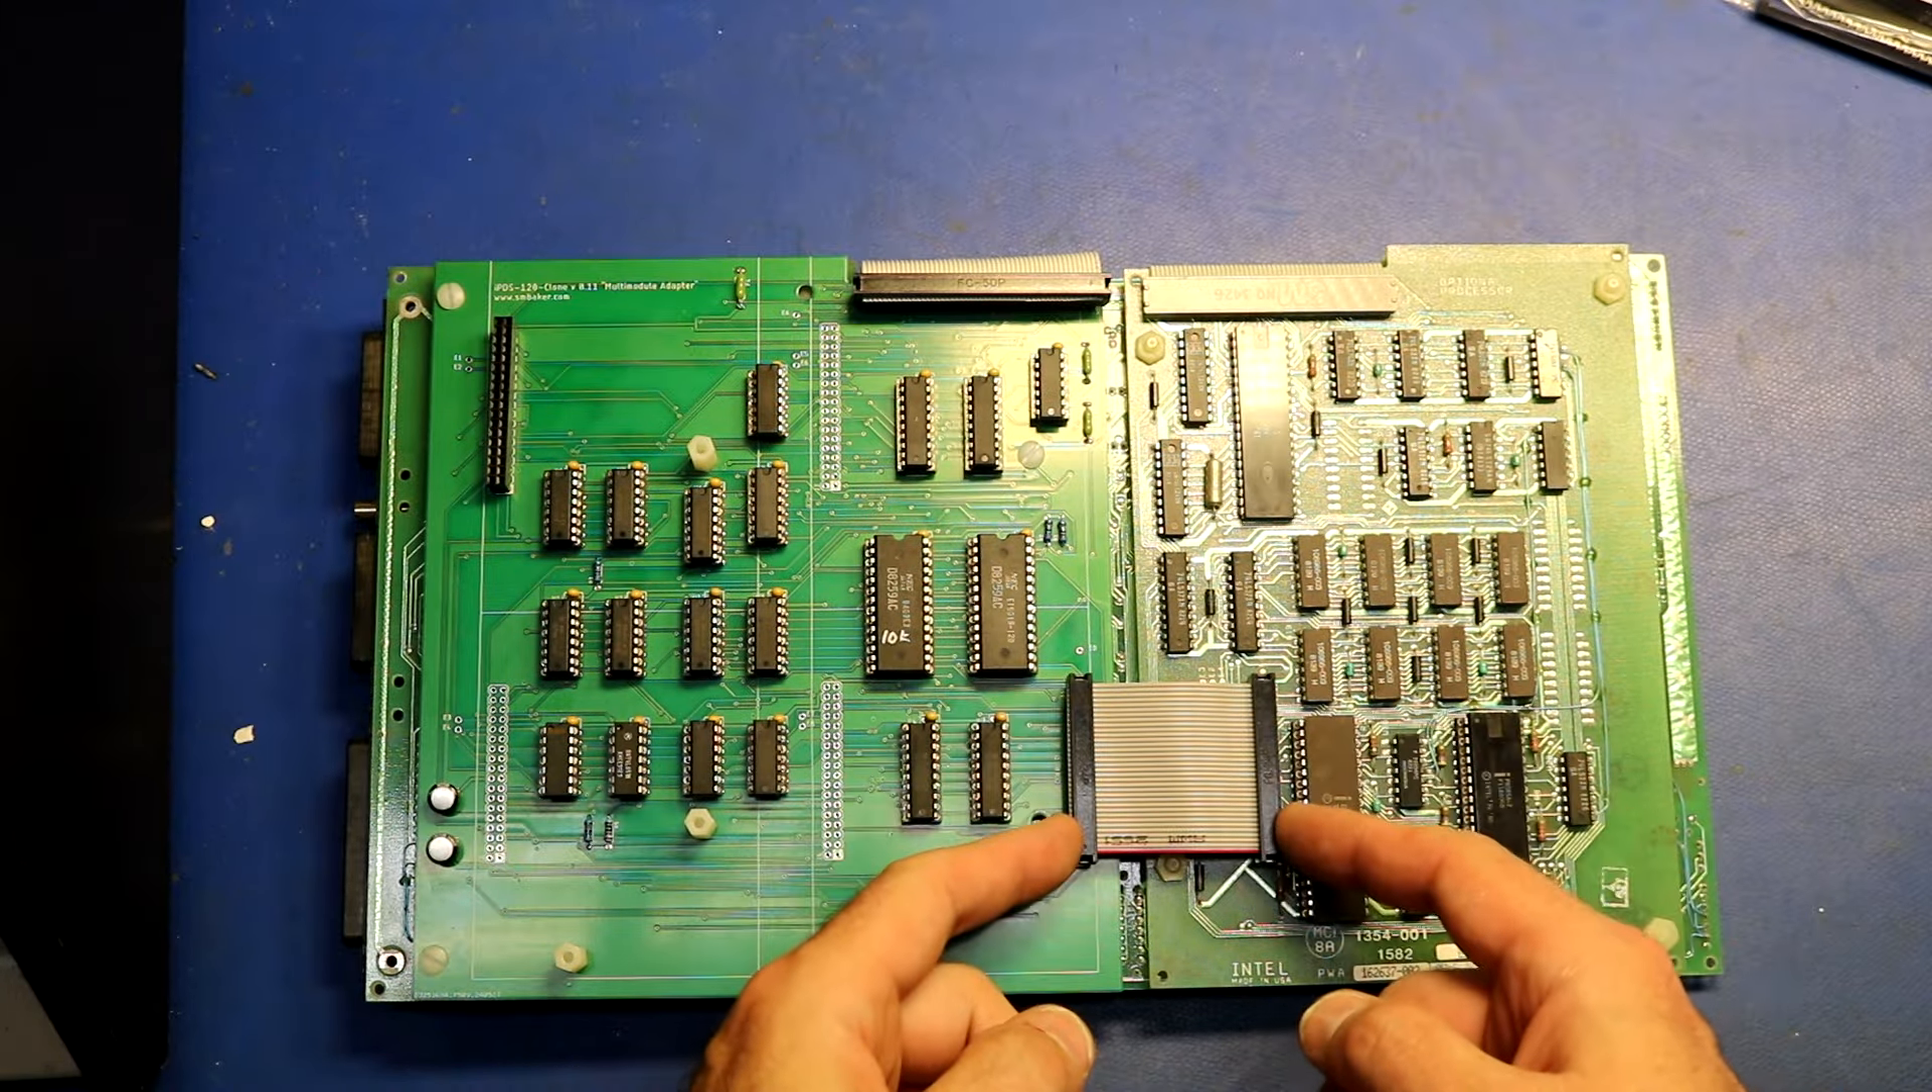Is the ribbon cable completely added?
Yes.